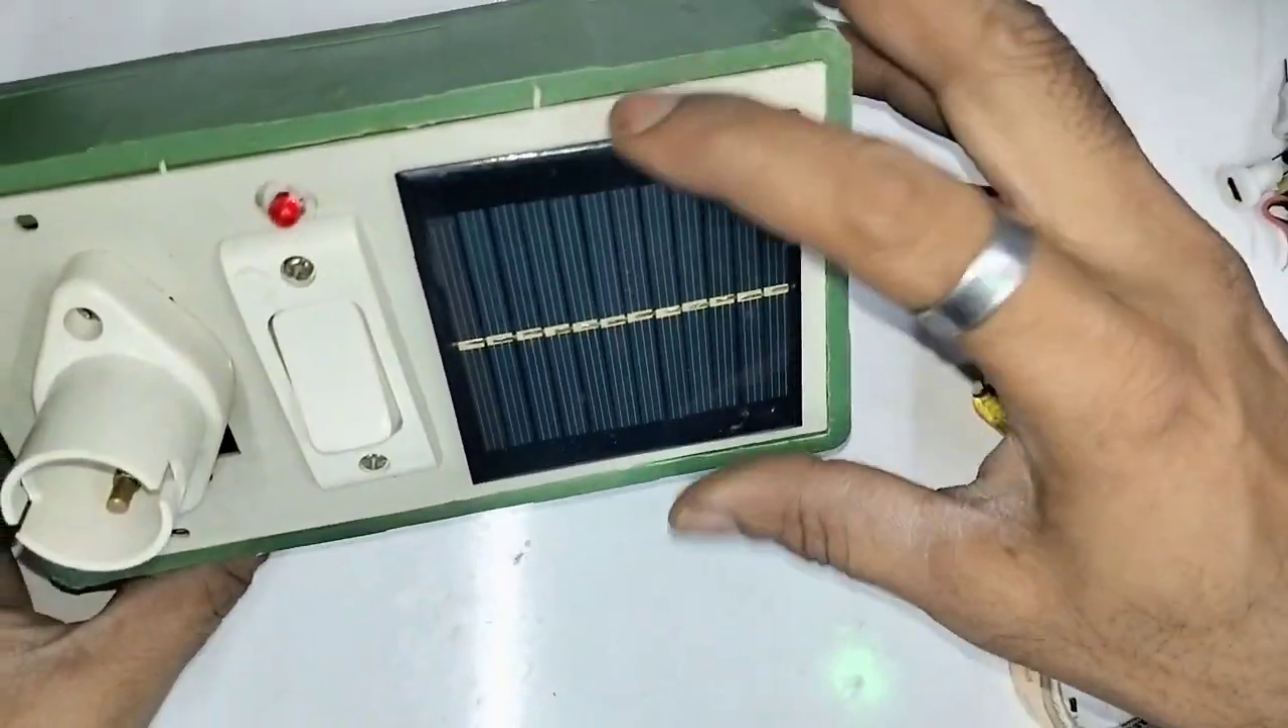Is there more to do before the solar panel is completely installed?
No.